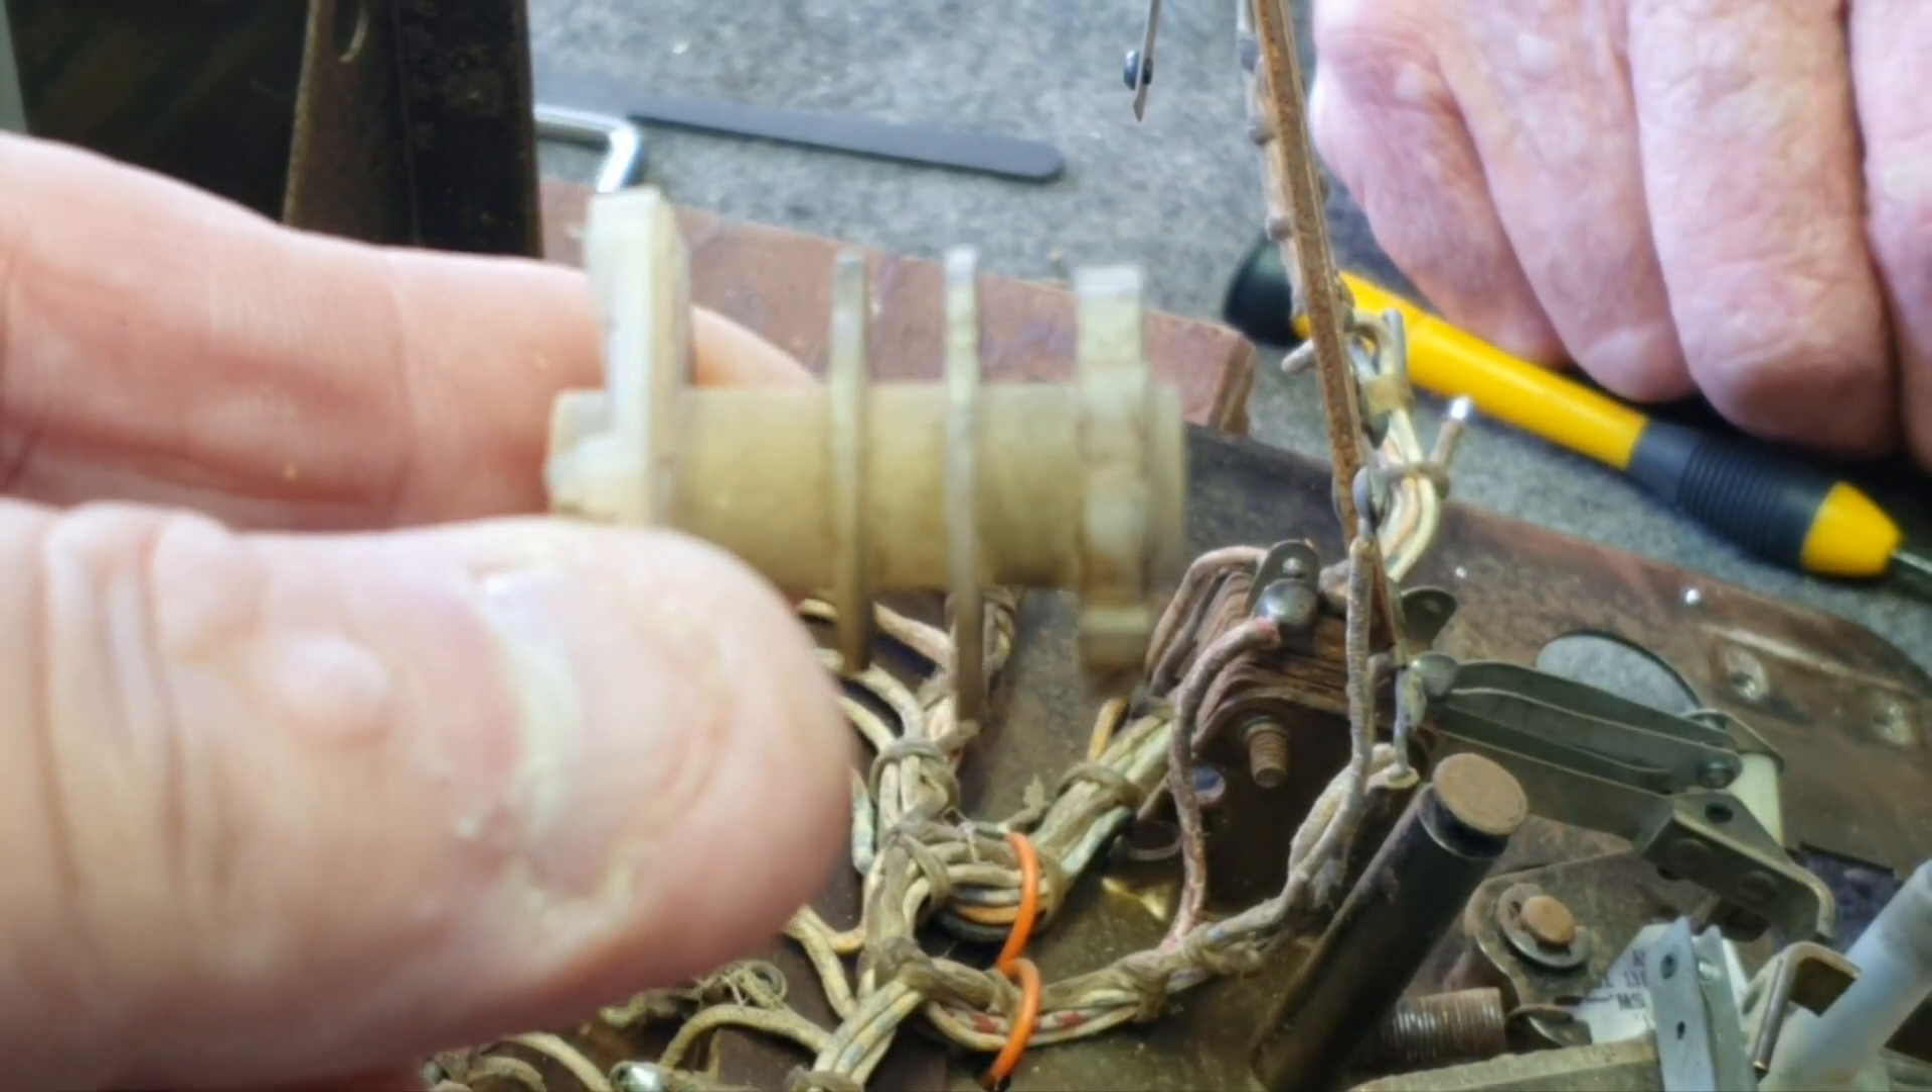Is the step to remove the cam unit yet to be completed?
No.